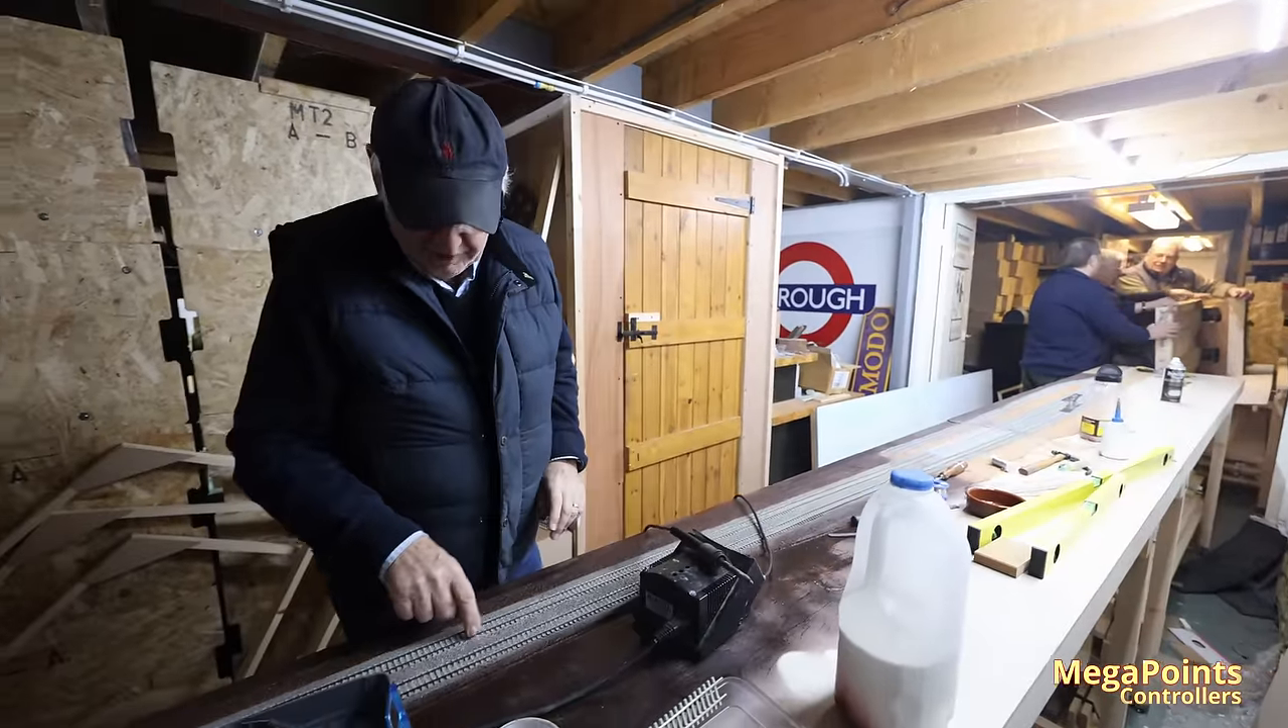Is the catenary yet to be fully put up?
Yes.